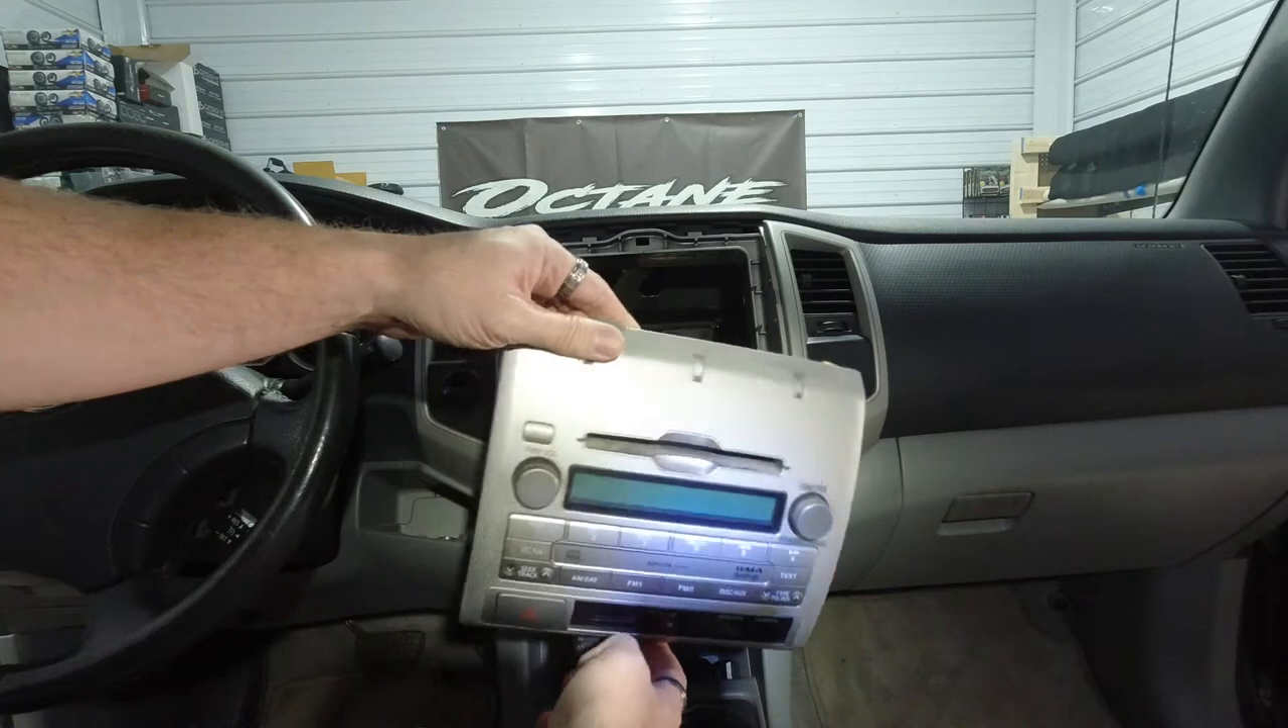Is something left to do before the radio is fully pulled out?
No.